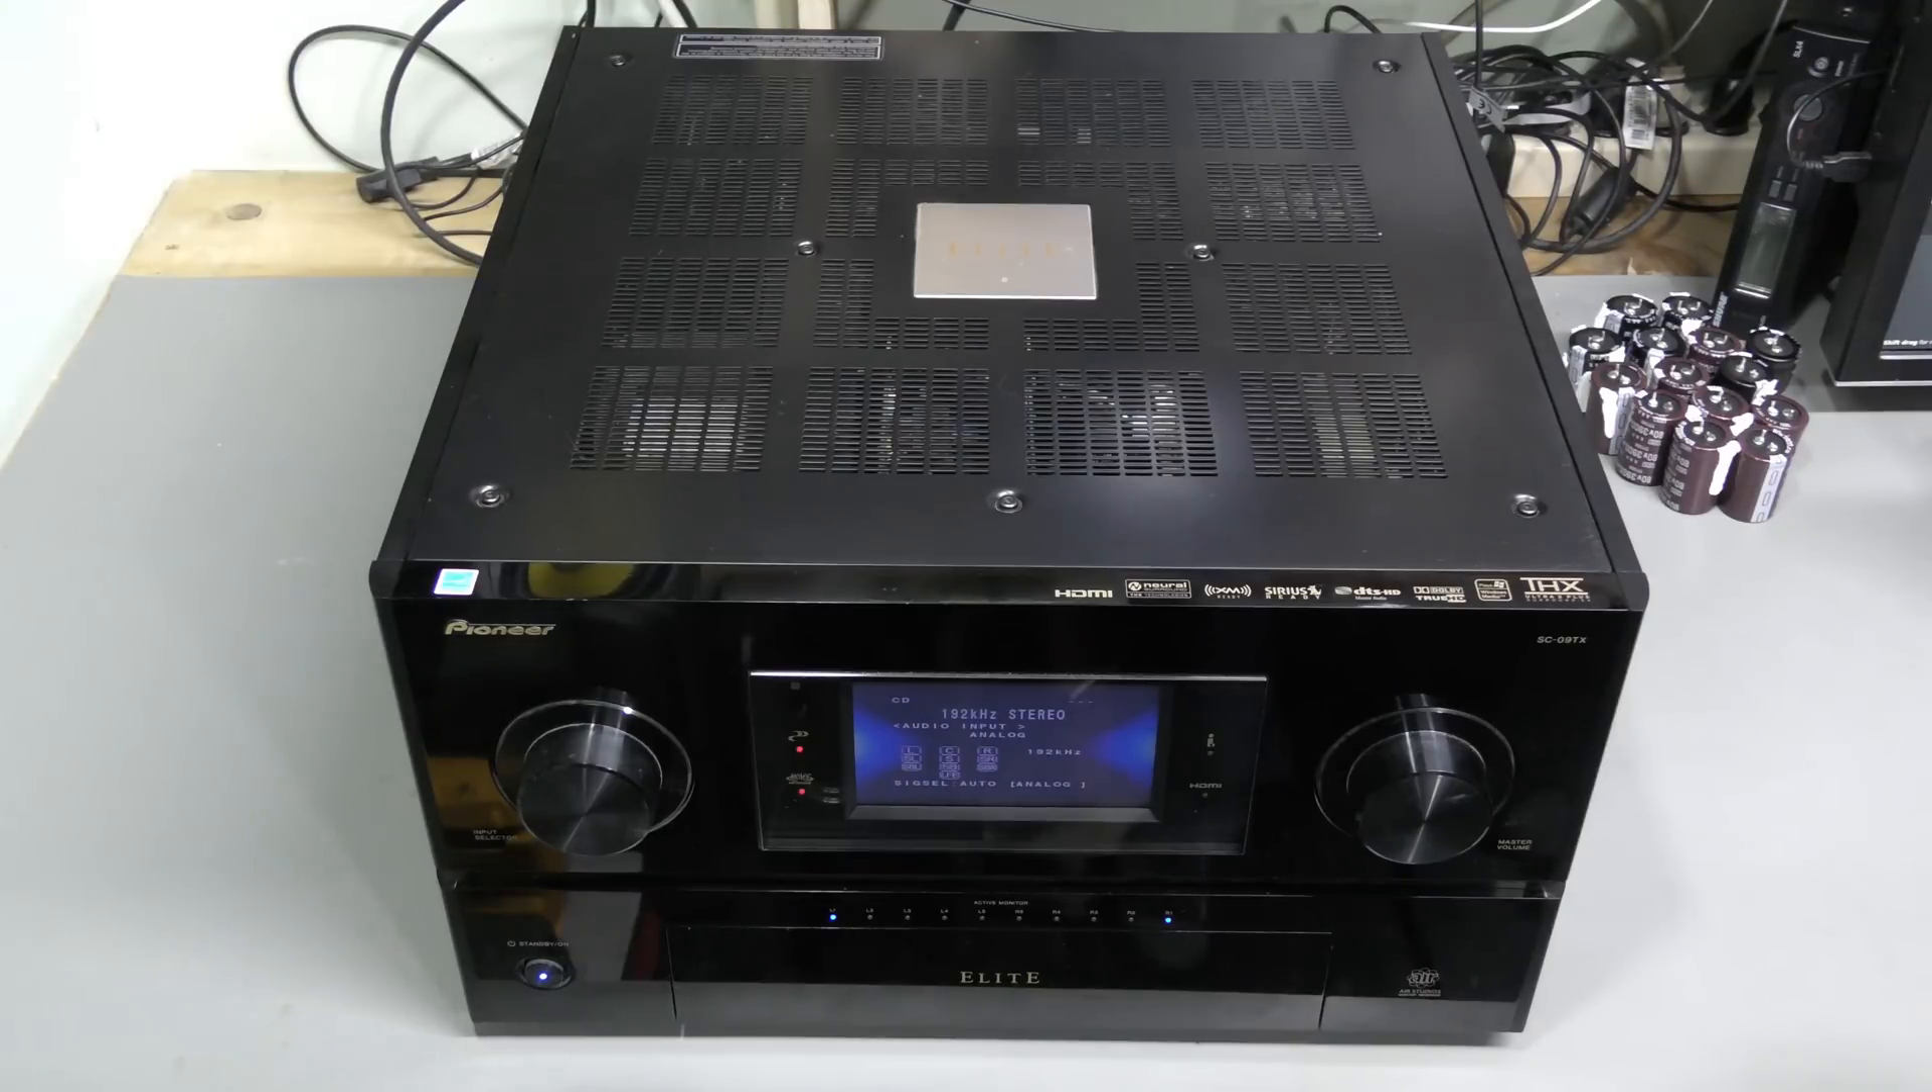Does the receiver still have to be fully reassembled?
No.